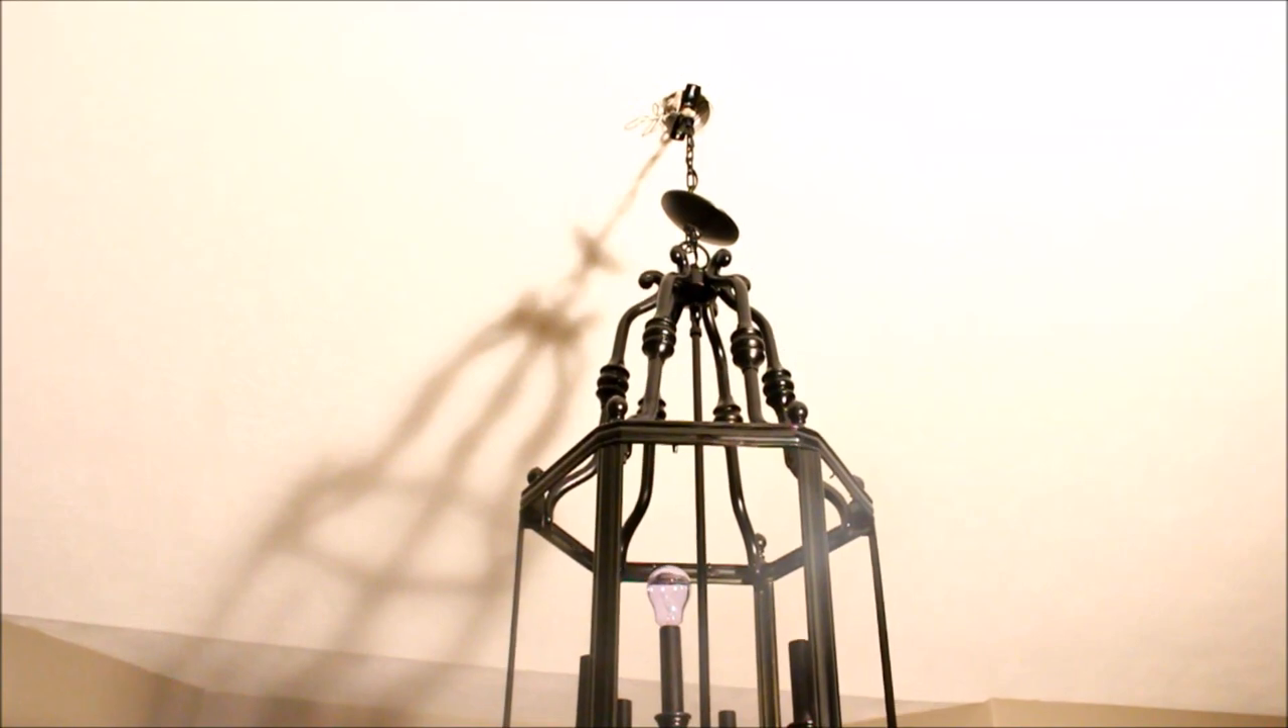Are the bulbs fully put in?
No.